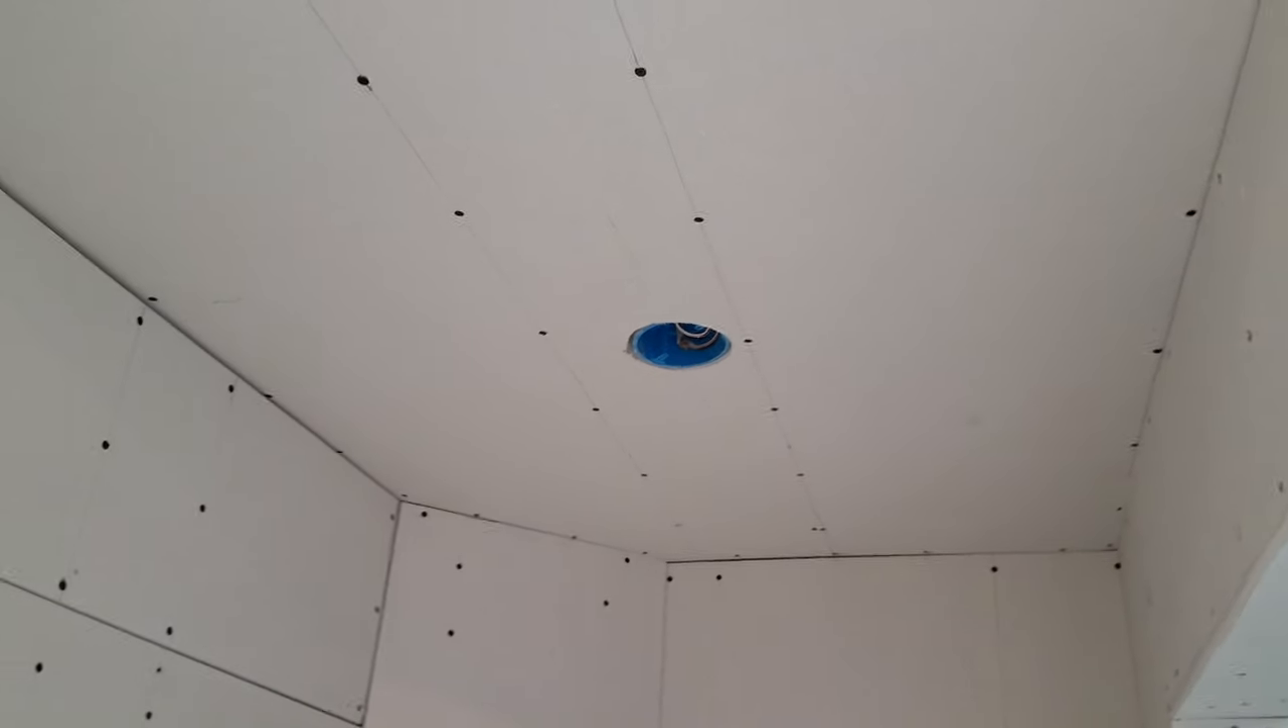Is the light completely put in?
No.